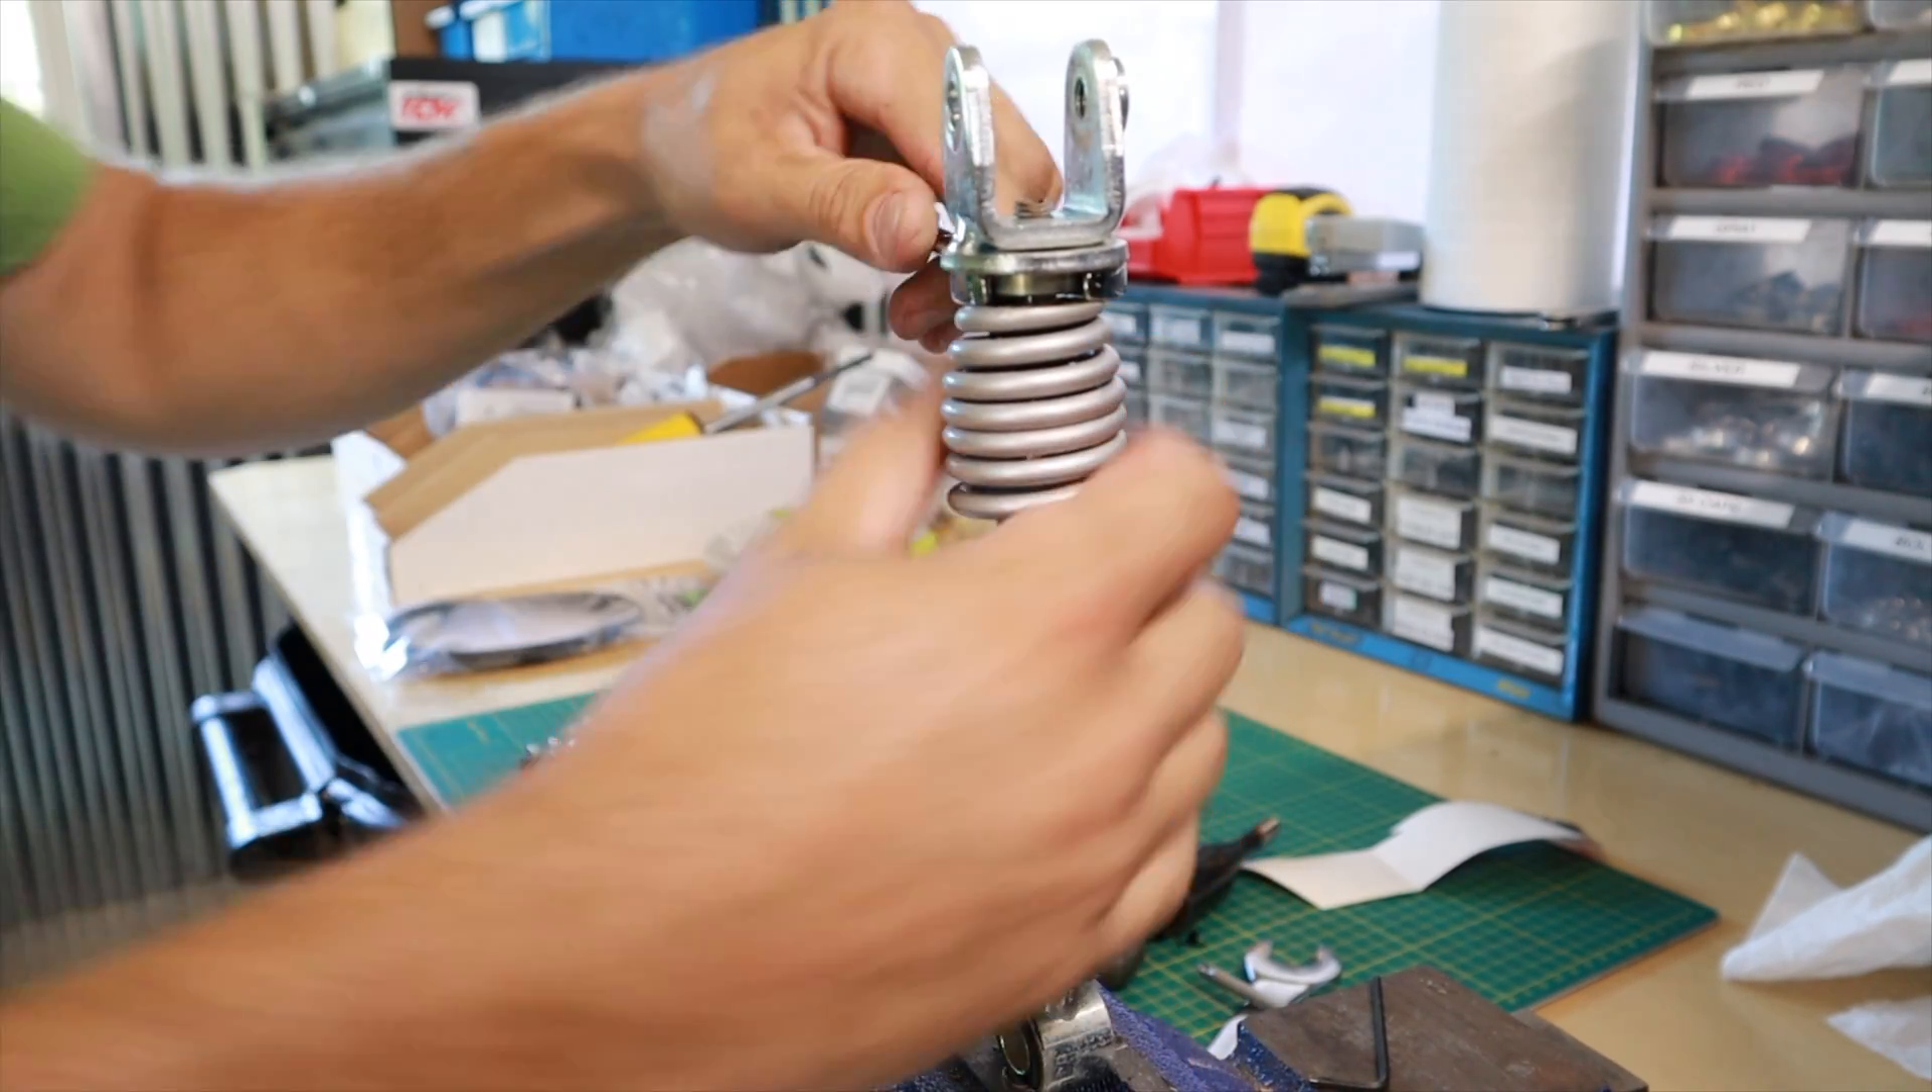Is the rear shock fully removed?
Yes.